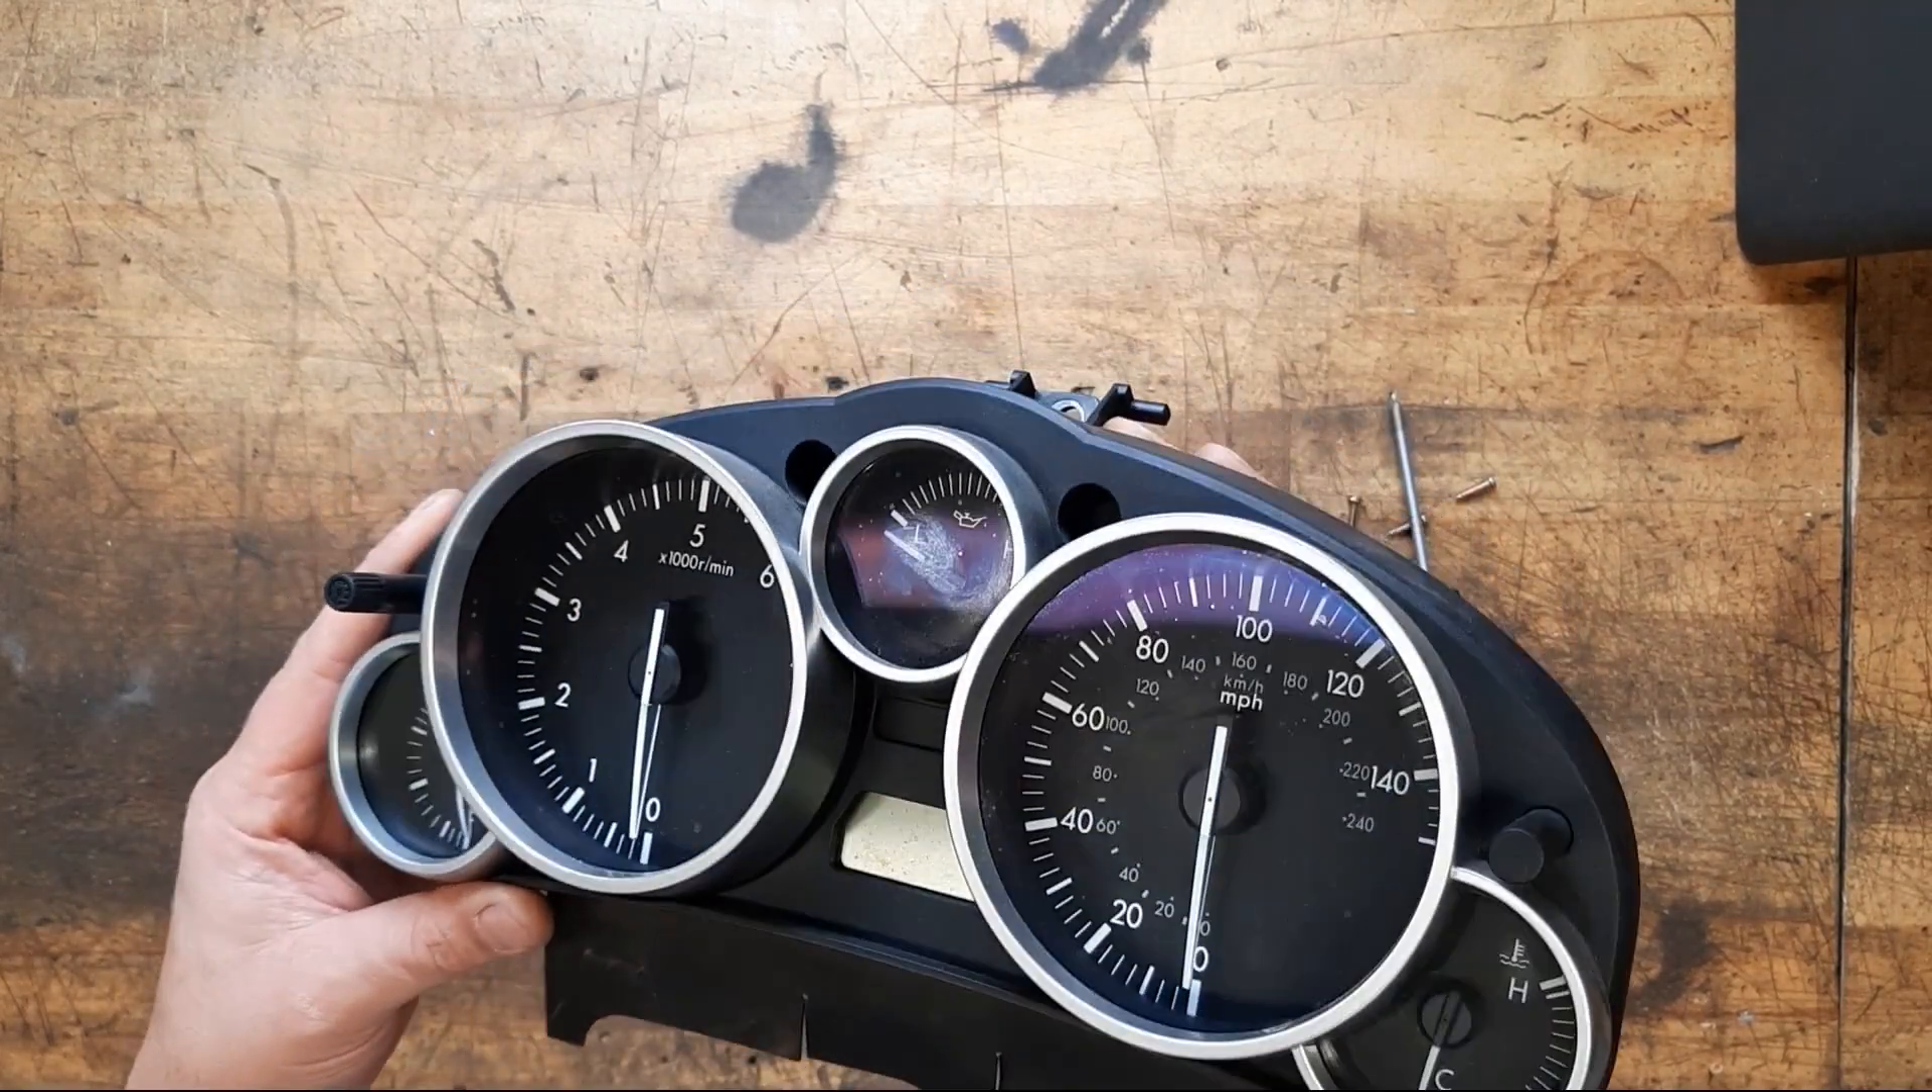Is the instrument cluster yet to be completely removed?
No.